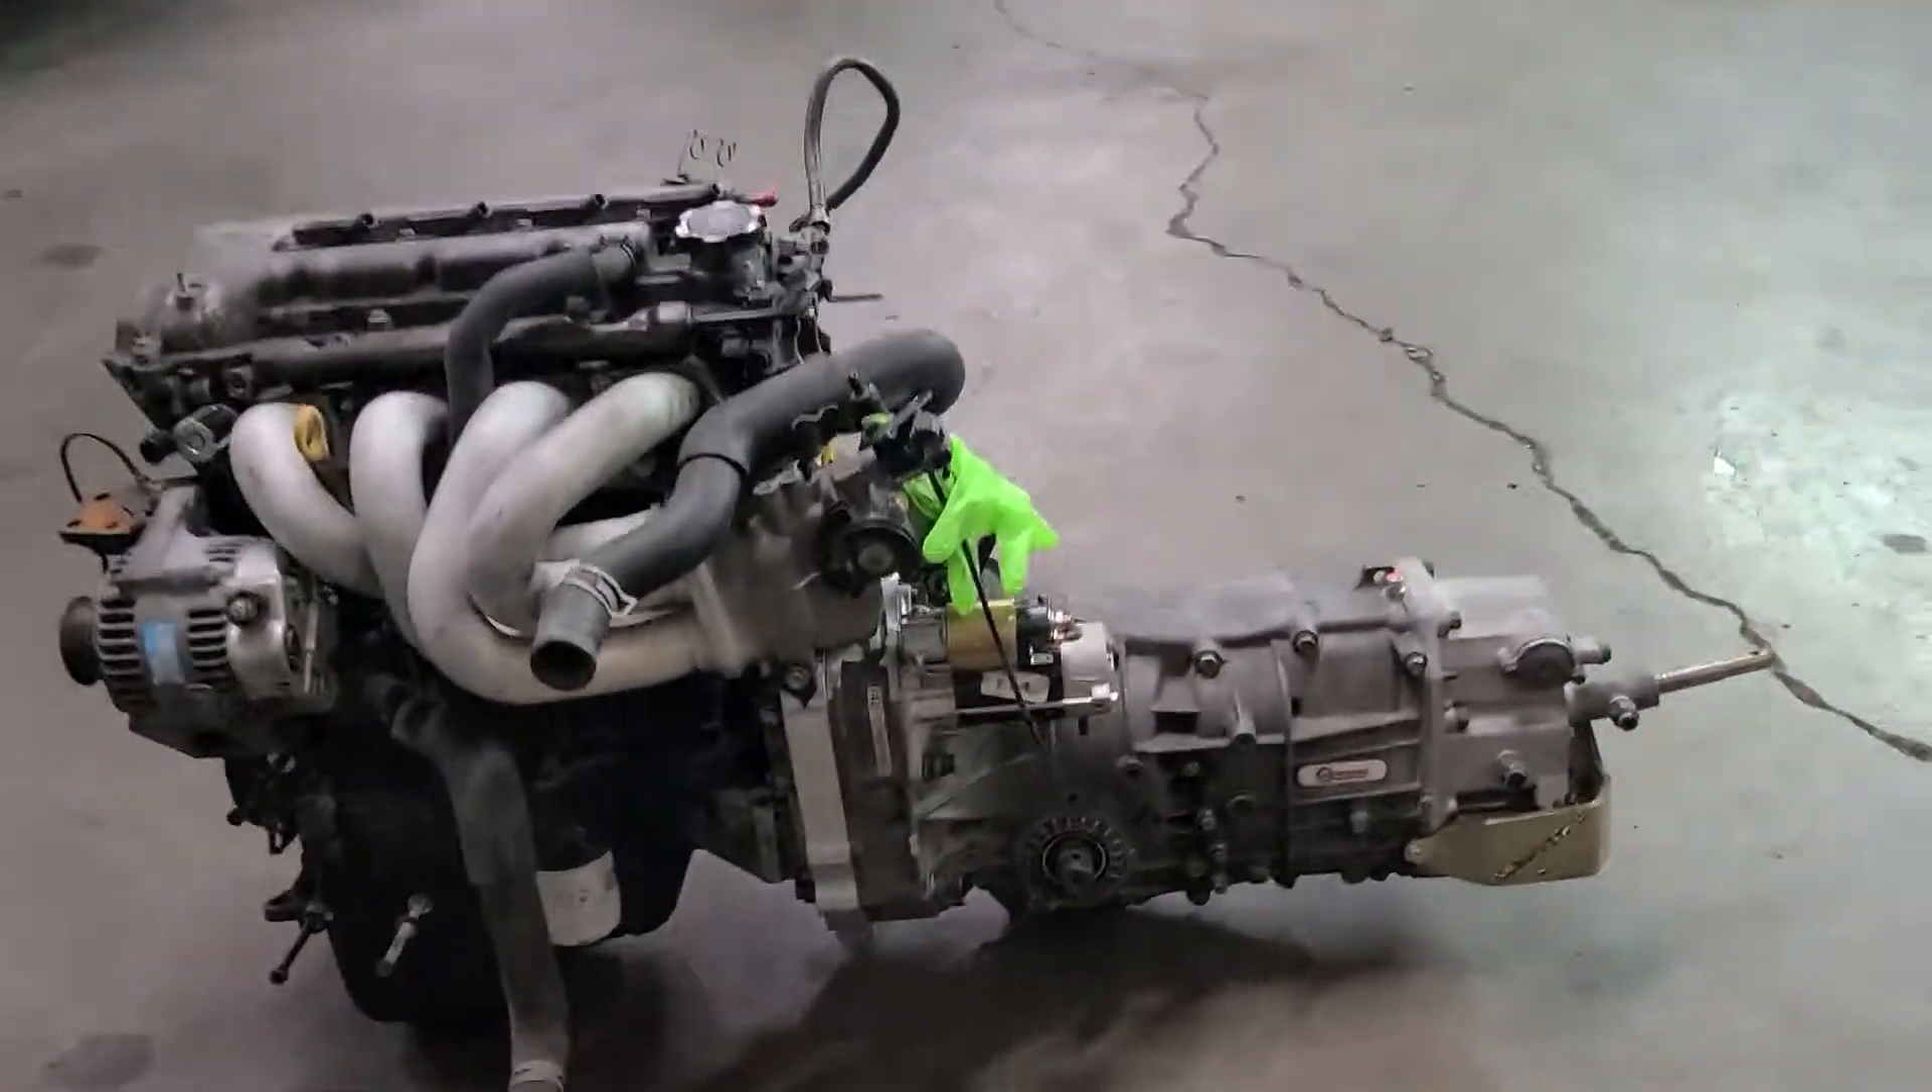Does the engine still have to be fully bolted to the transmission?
No.